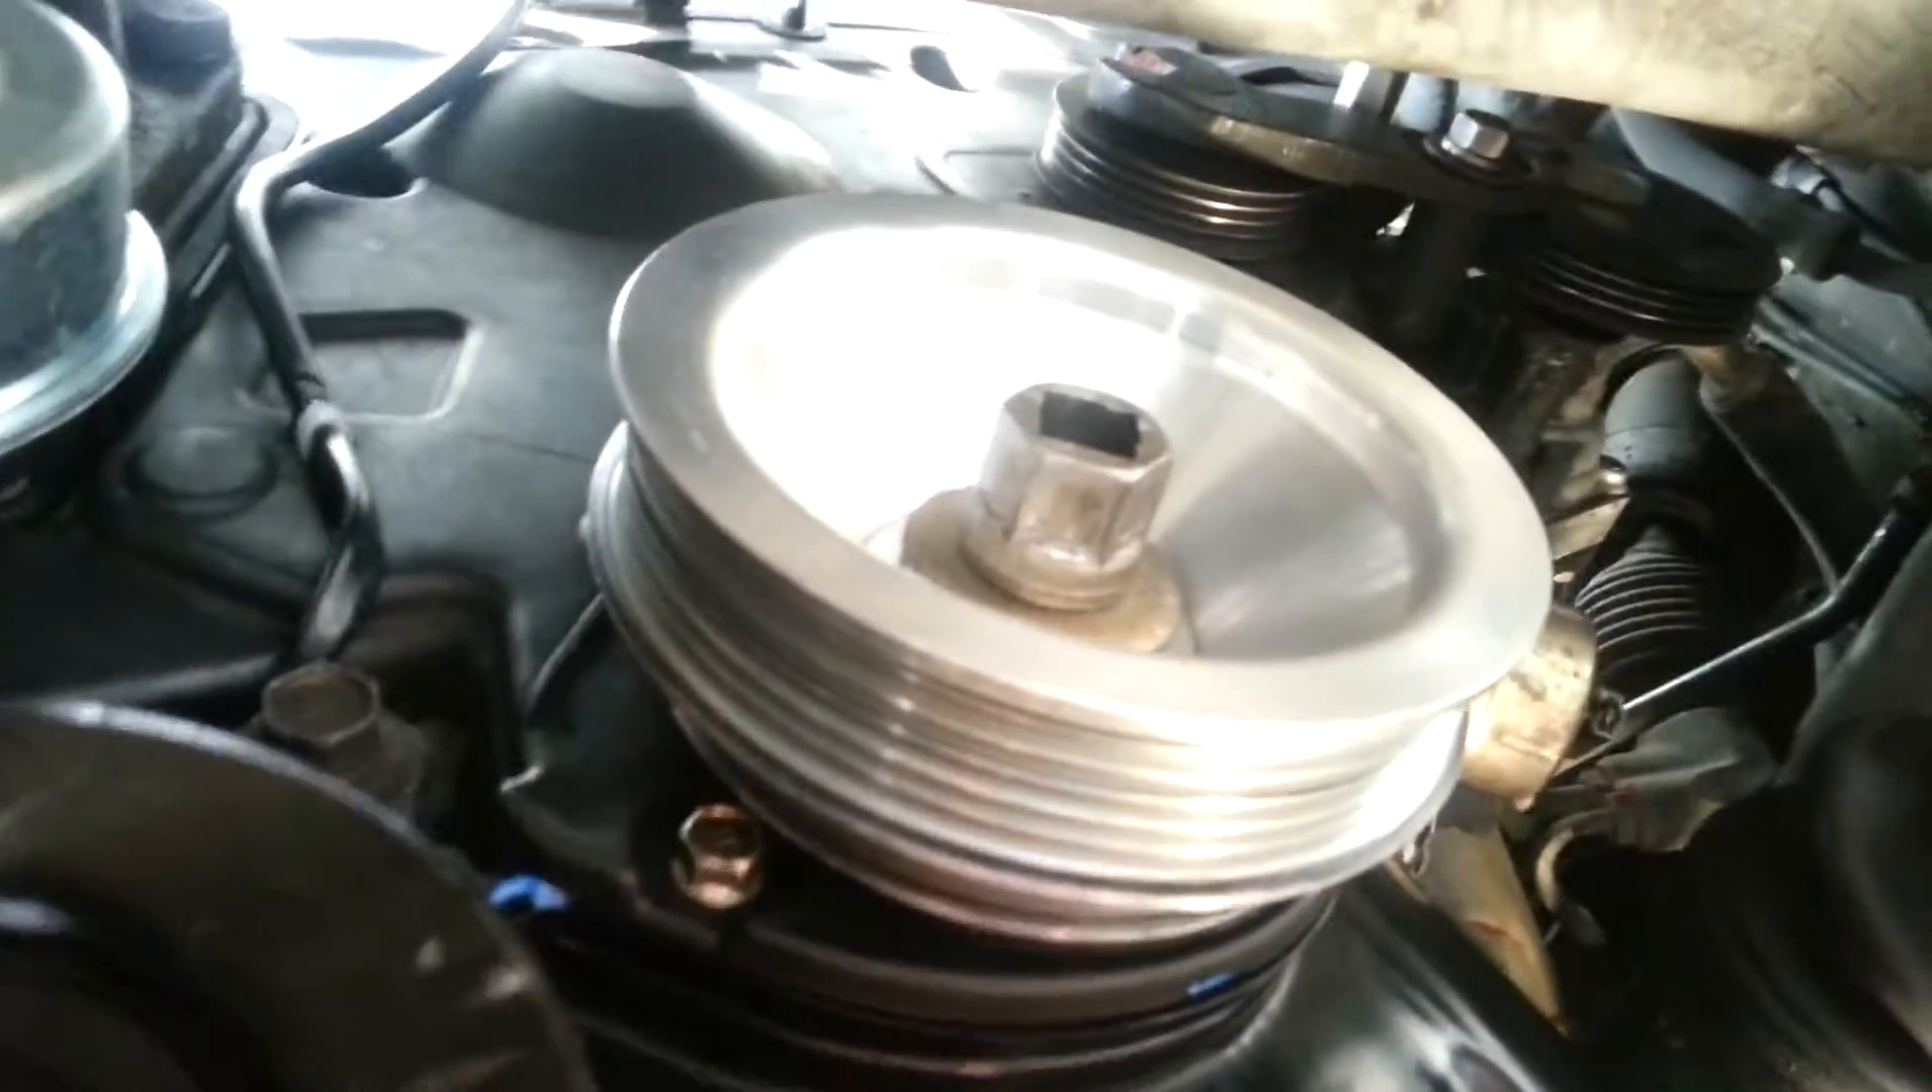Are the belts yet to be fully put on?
Yes.